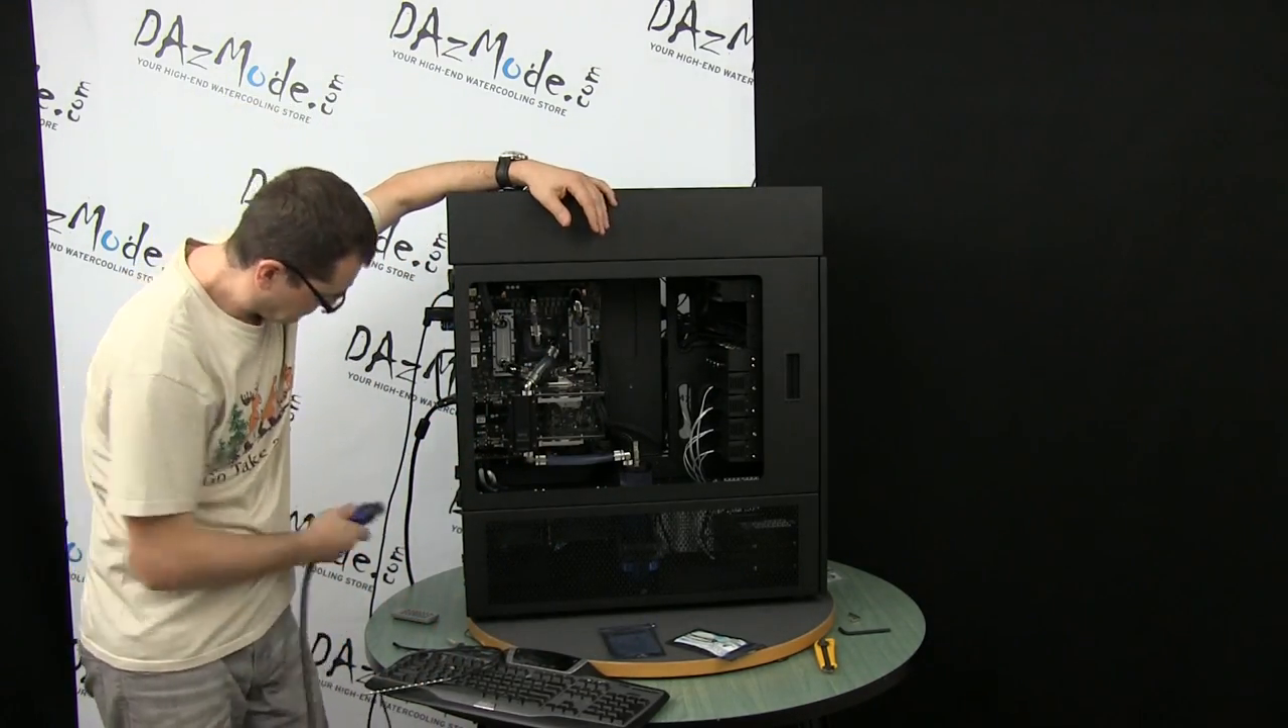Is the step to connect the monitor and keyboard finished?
No.